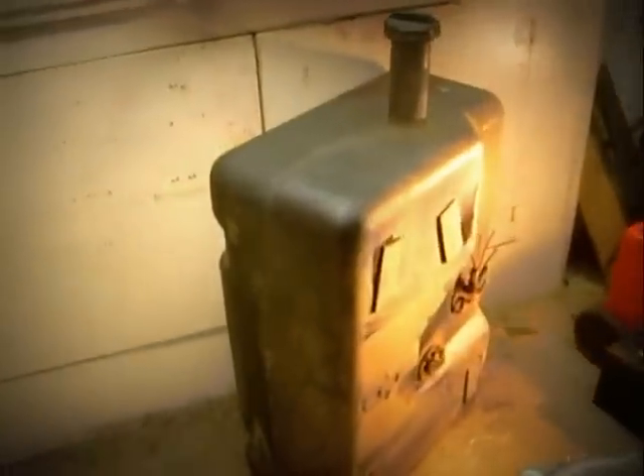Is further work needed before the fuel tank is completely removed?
No.